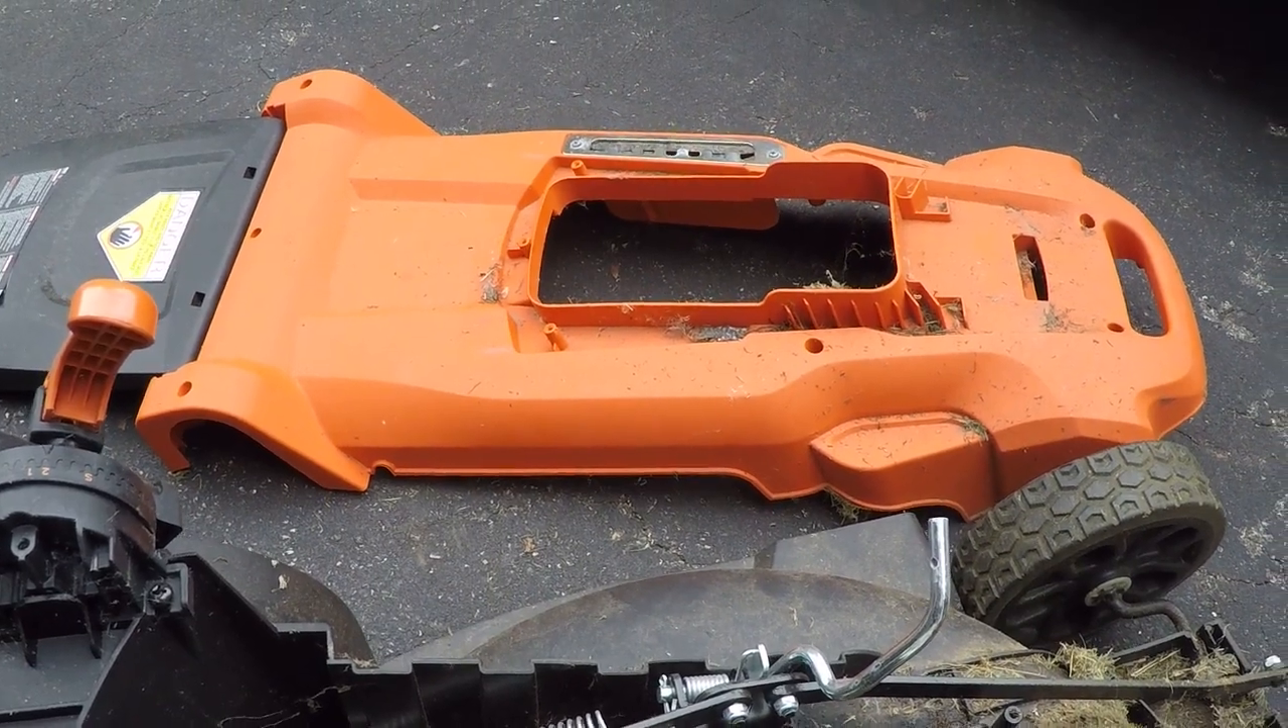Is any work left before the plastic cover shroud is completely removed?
No.